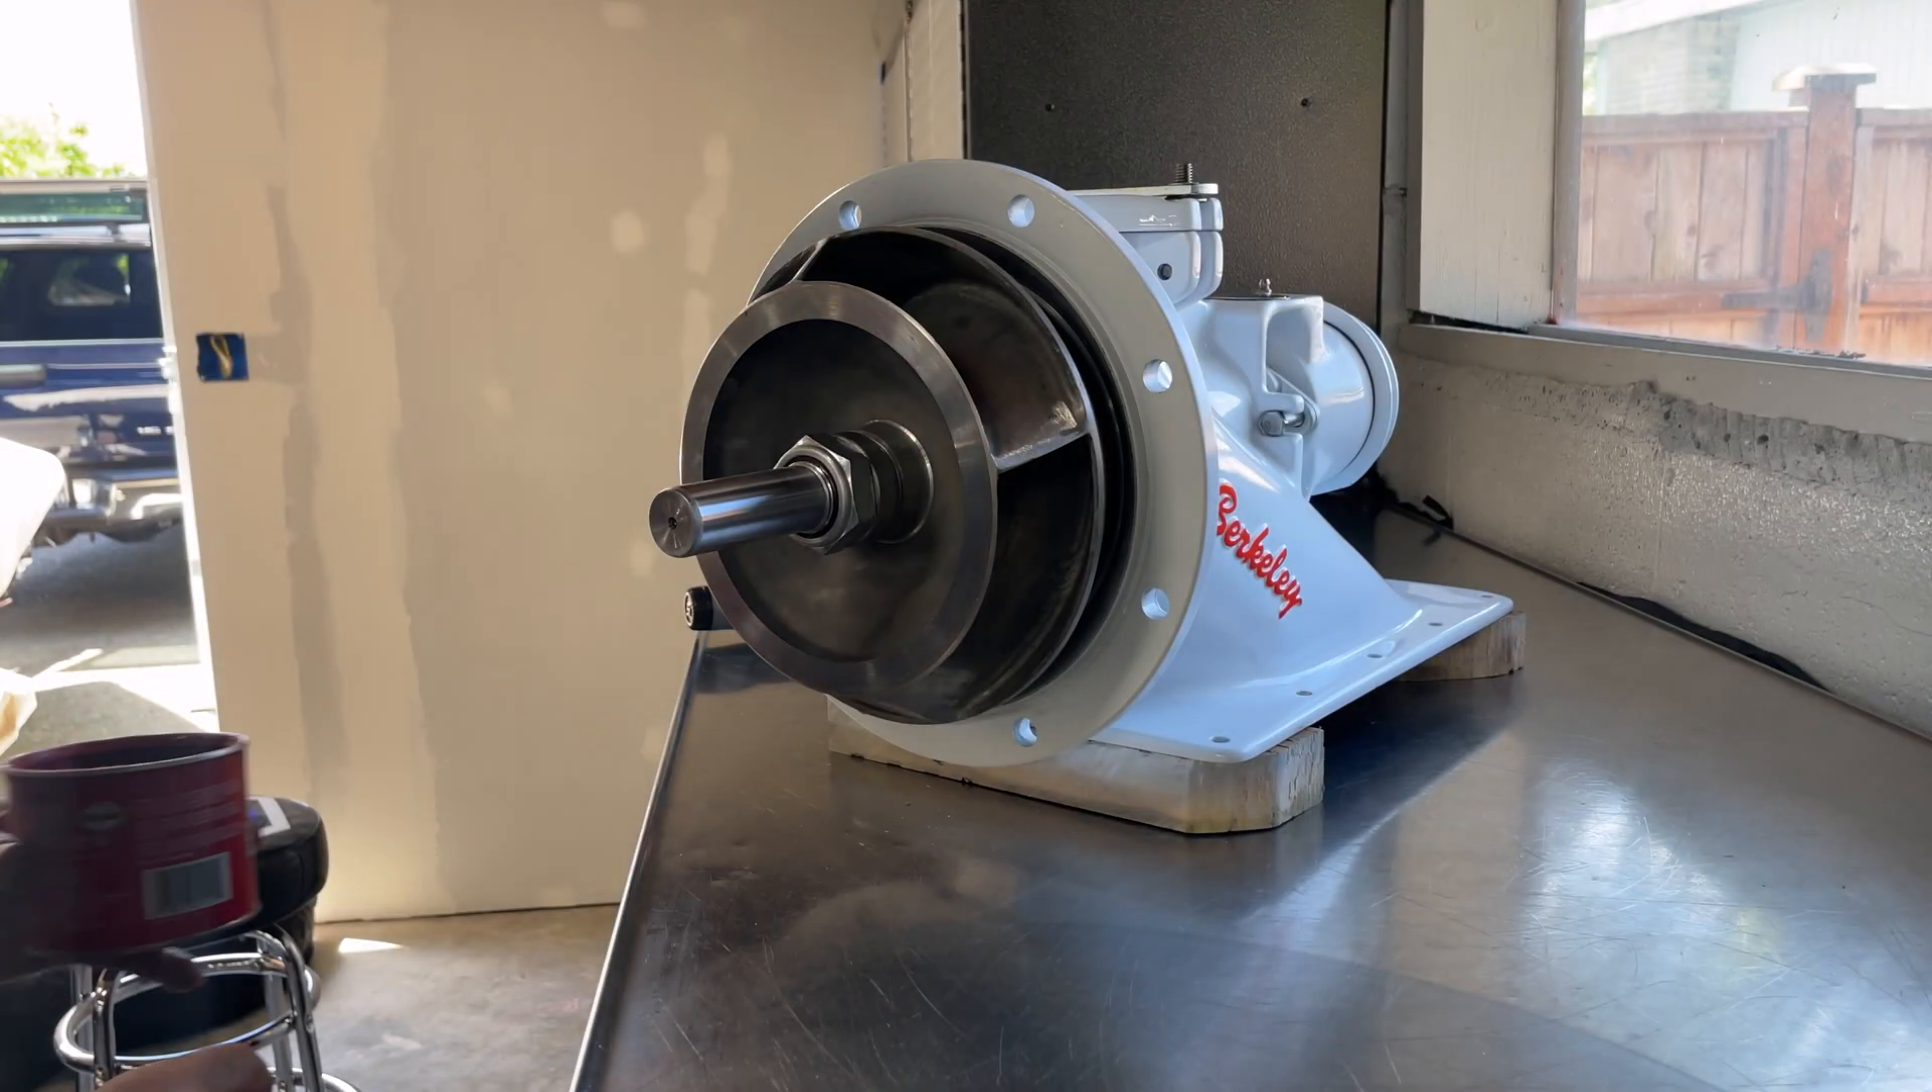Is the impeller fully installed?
Yes.